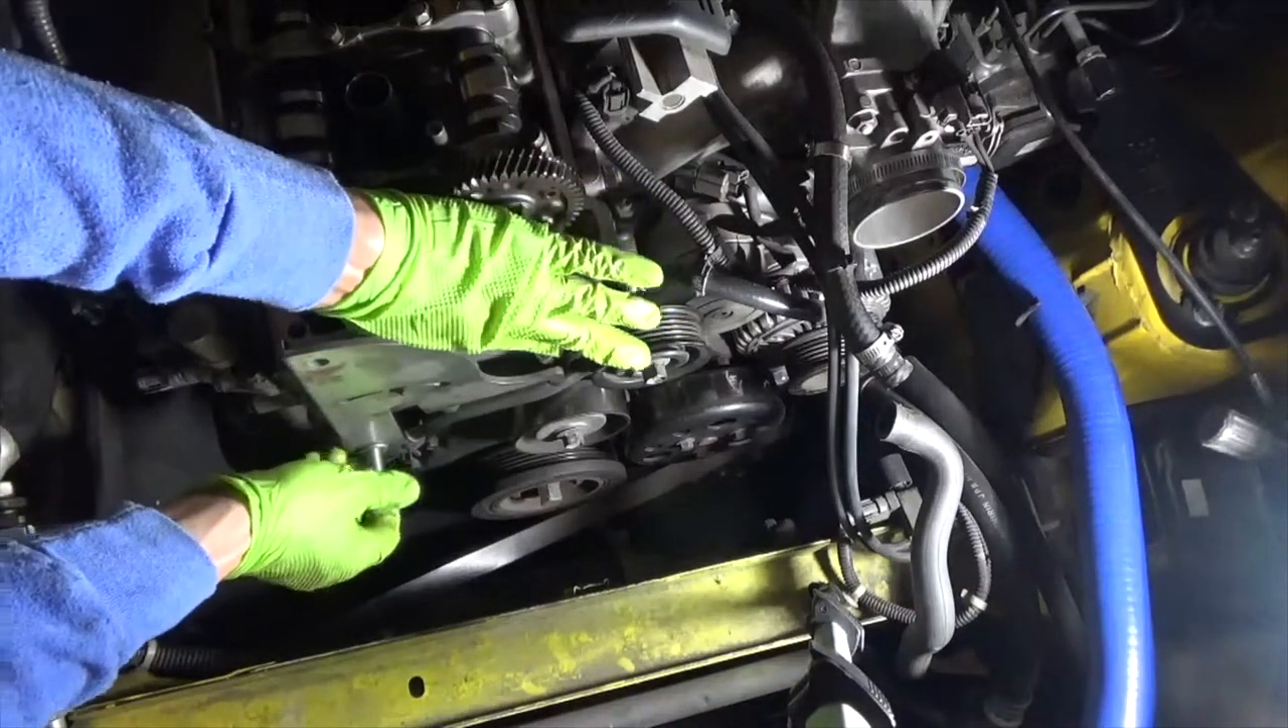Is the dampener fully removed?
No.